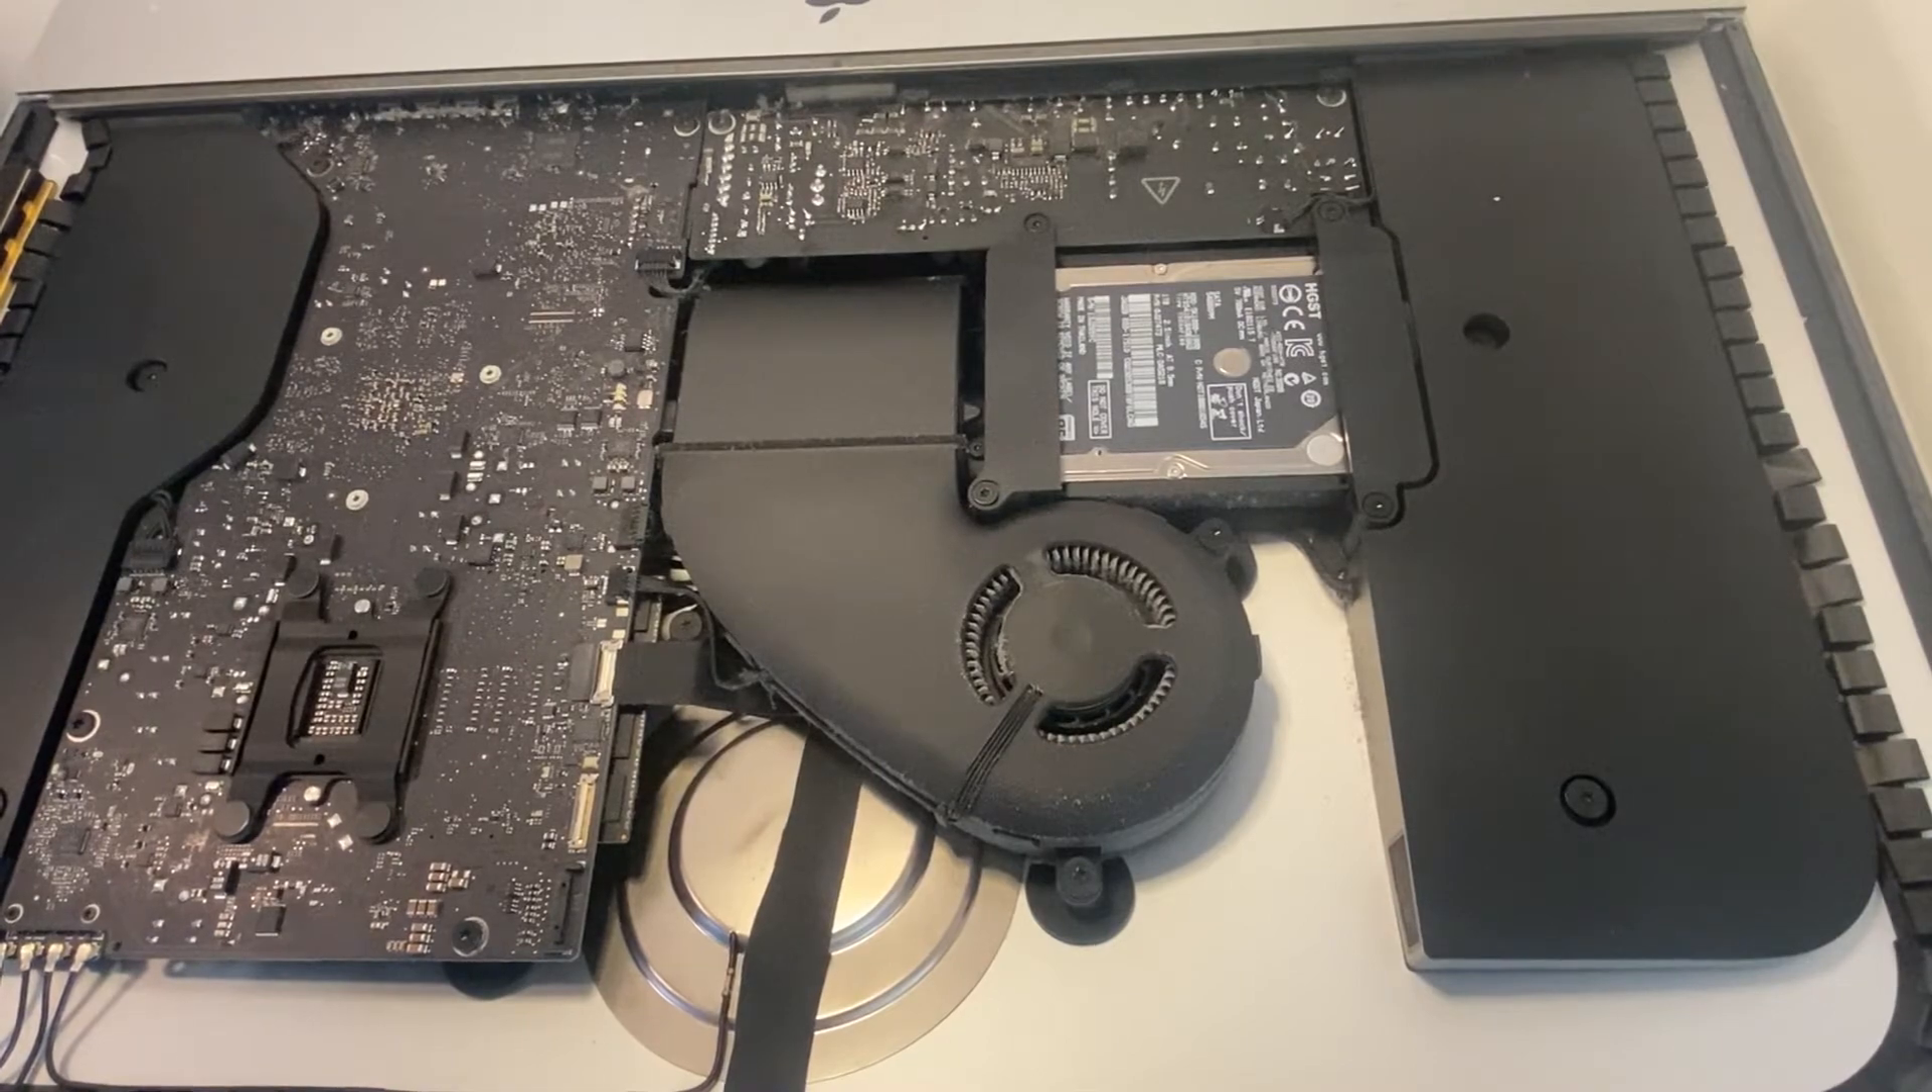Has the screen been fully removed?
Yes.